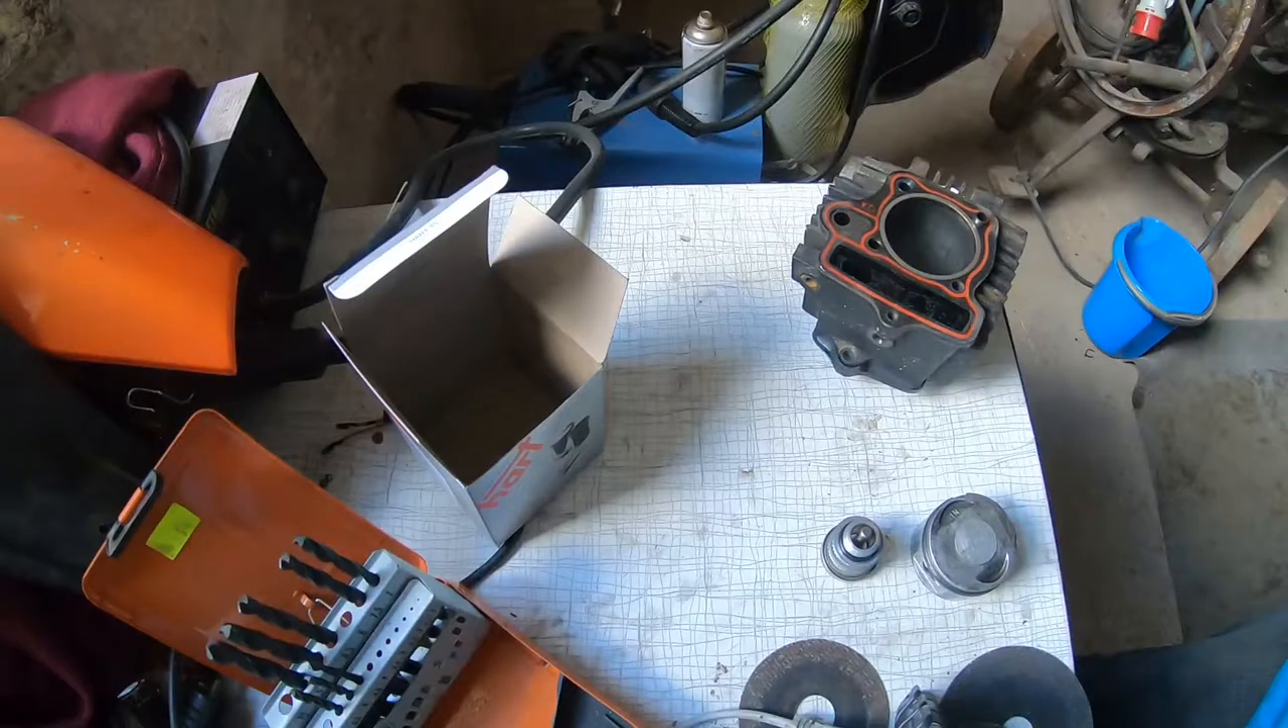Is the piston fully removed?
Yes.